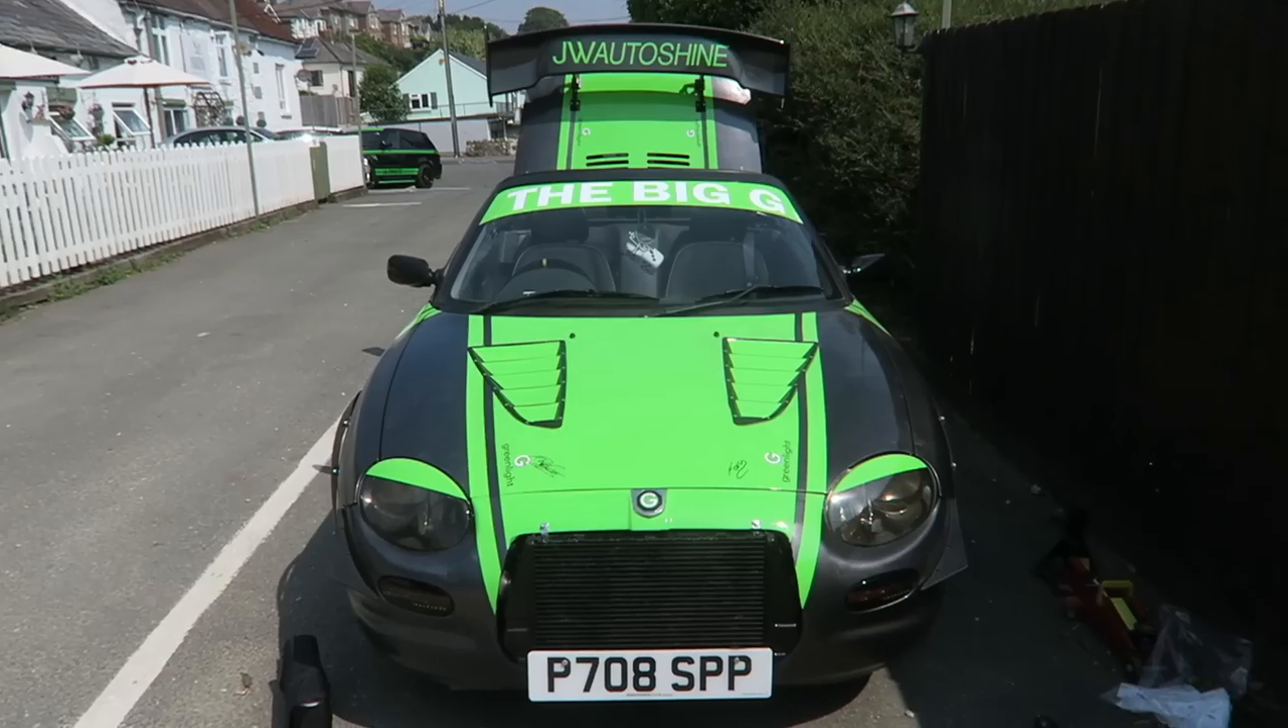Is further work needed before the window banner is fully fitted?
No.